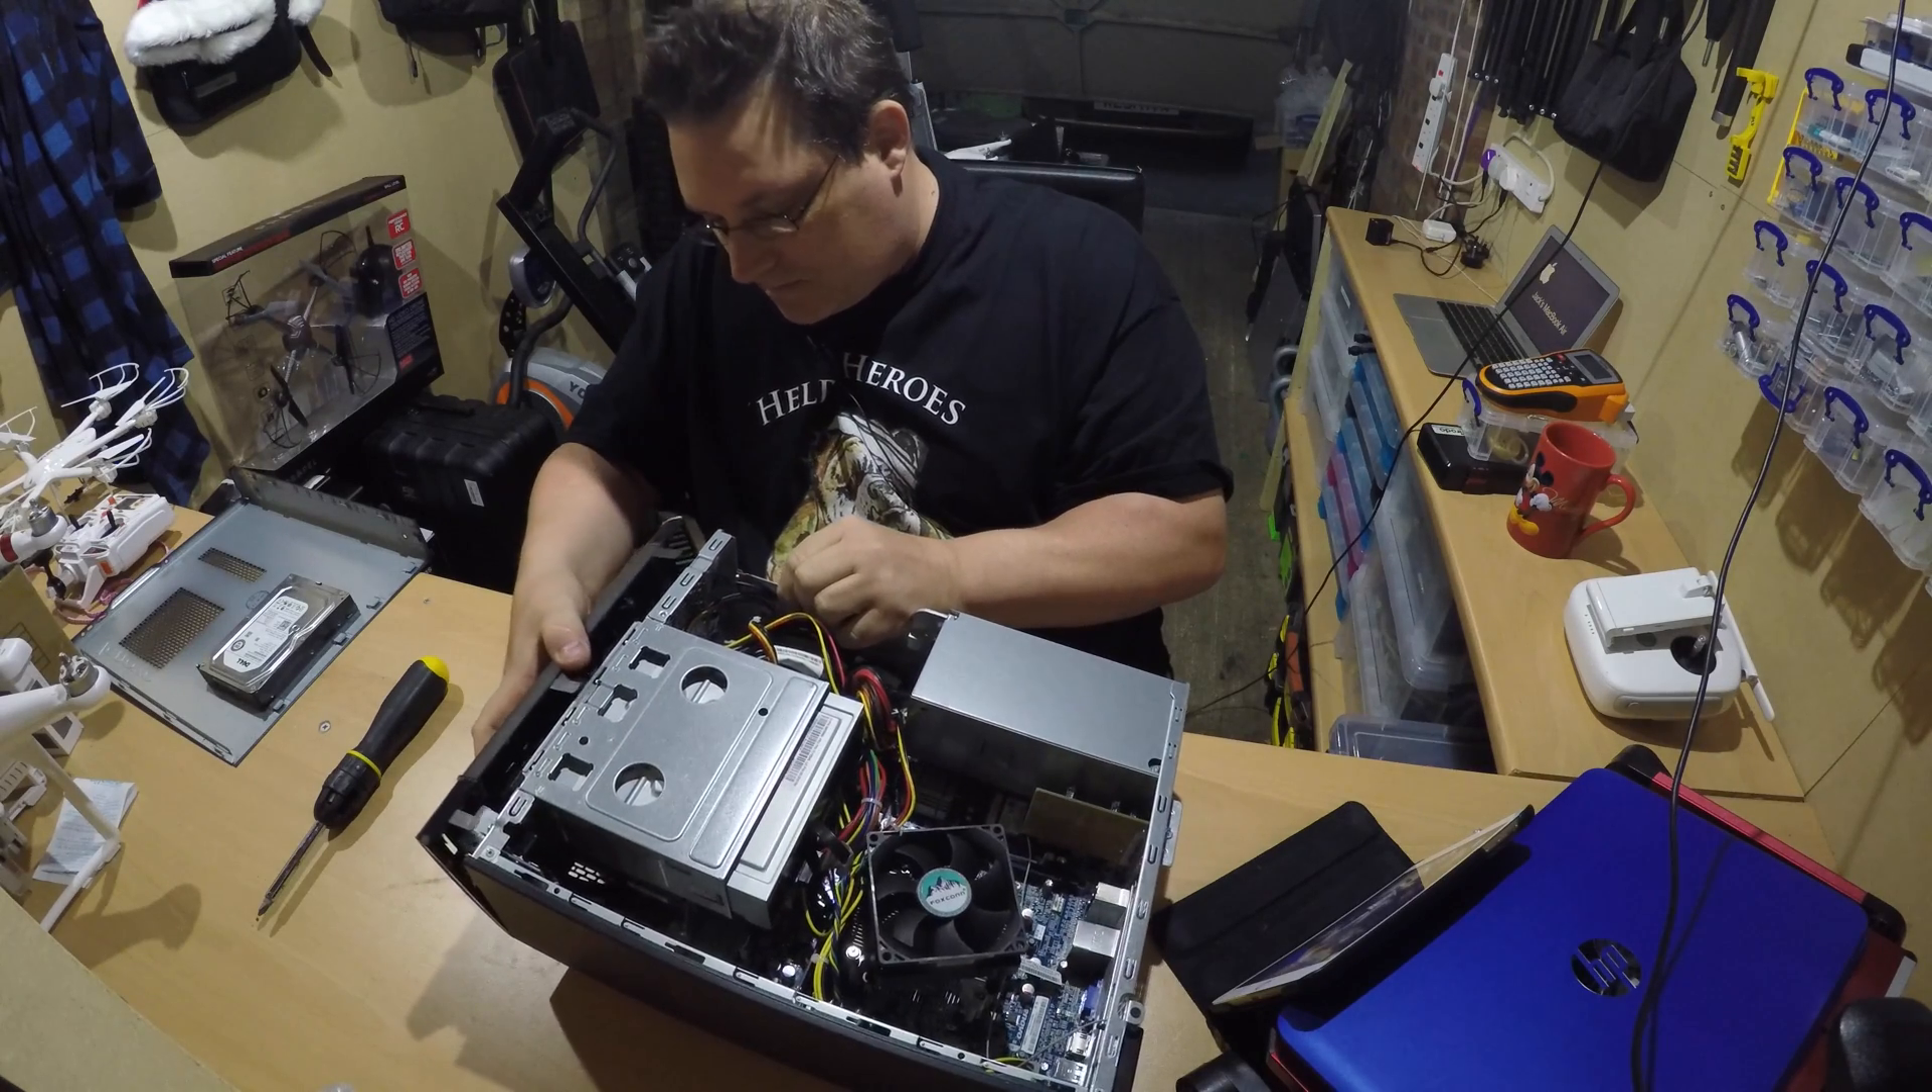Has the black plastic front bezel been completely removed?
No.